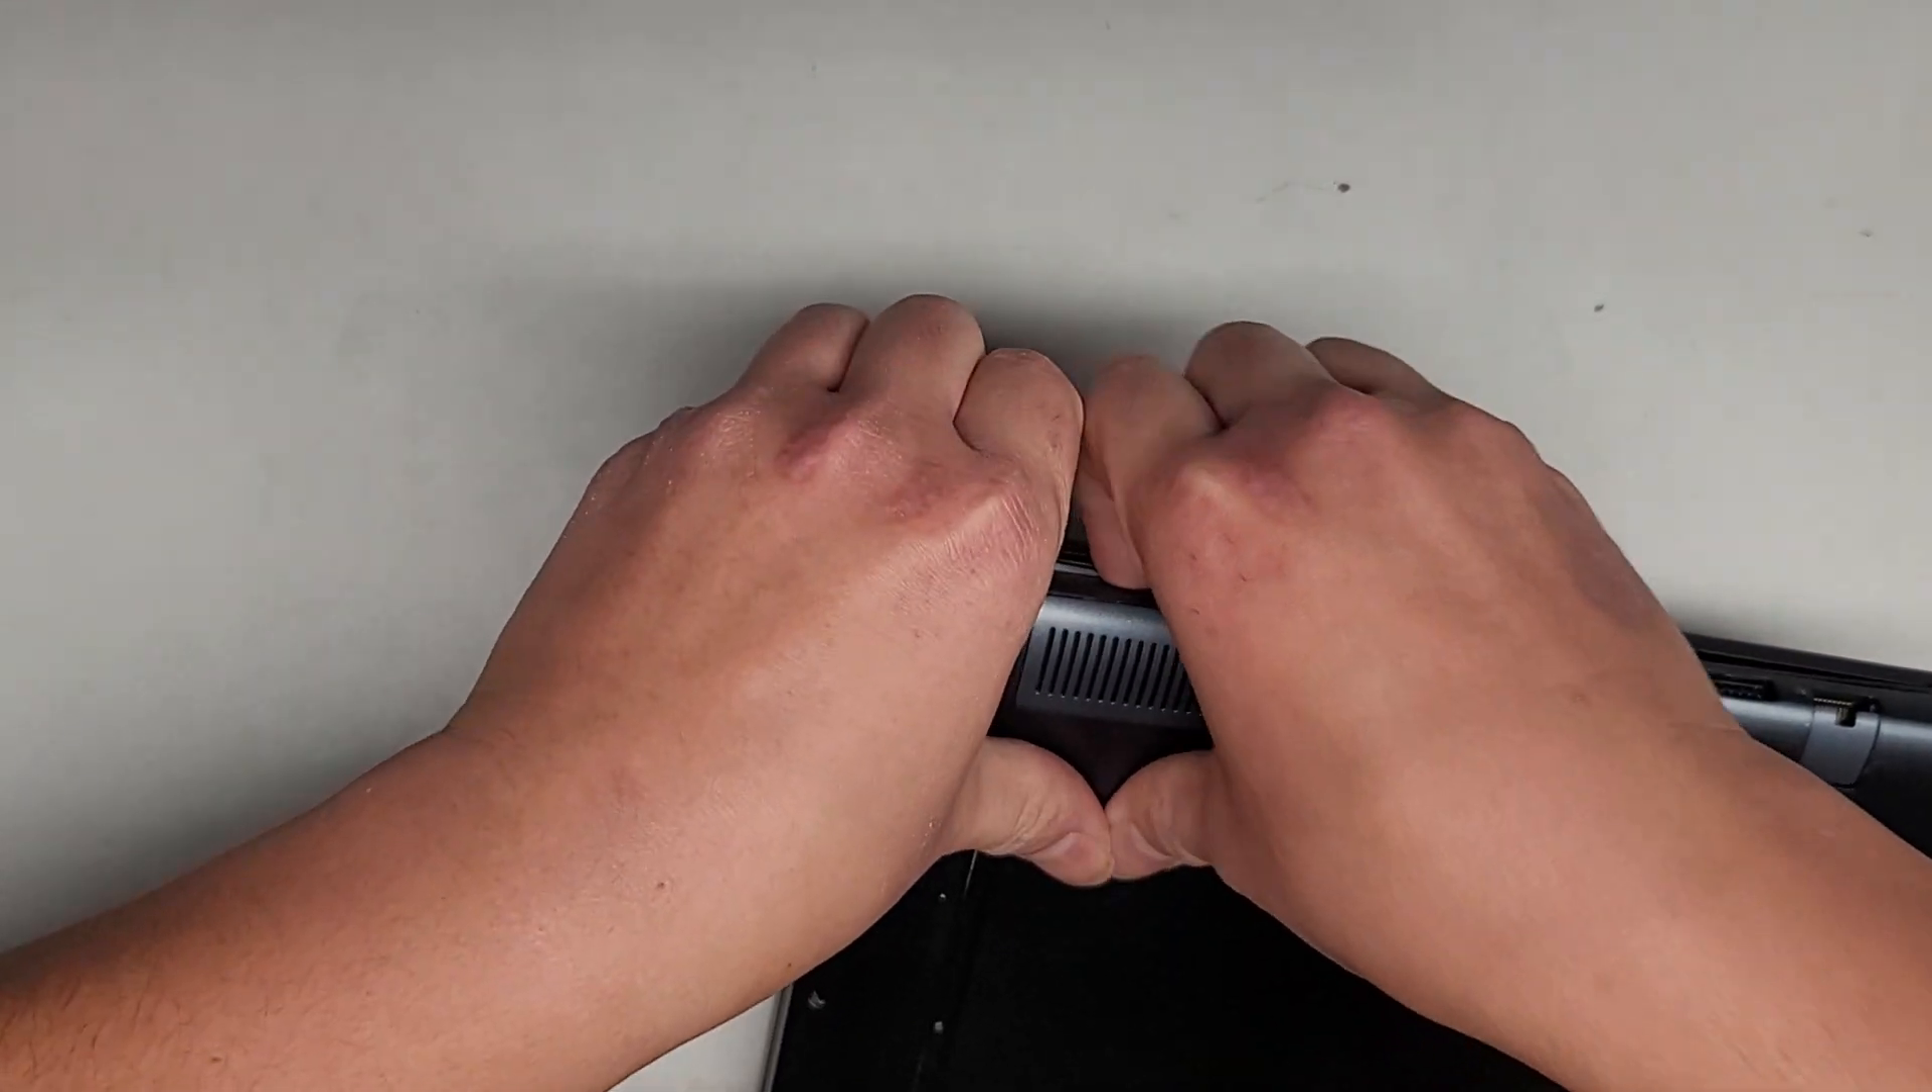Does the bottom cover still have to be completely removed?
Yes.